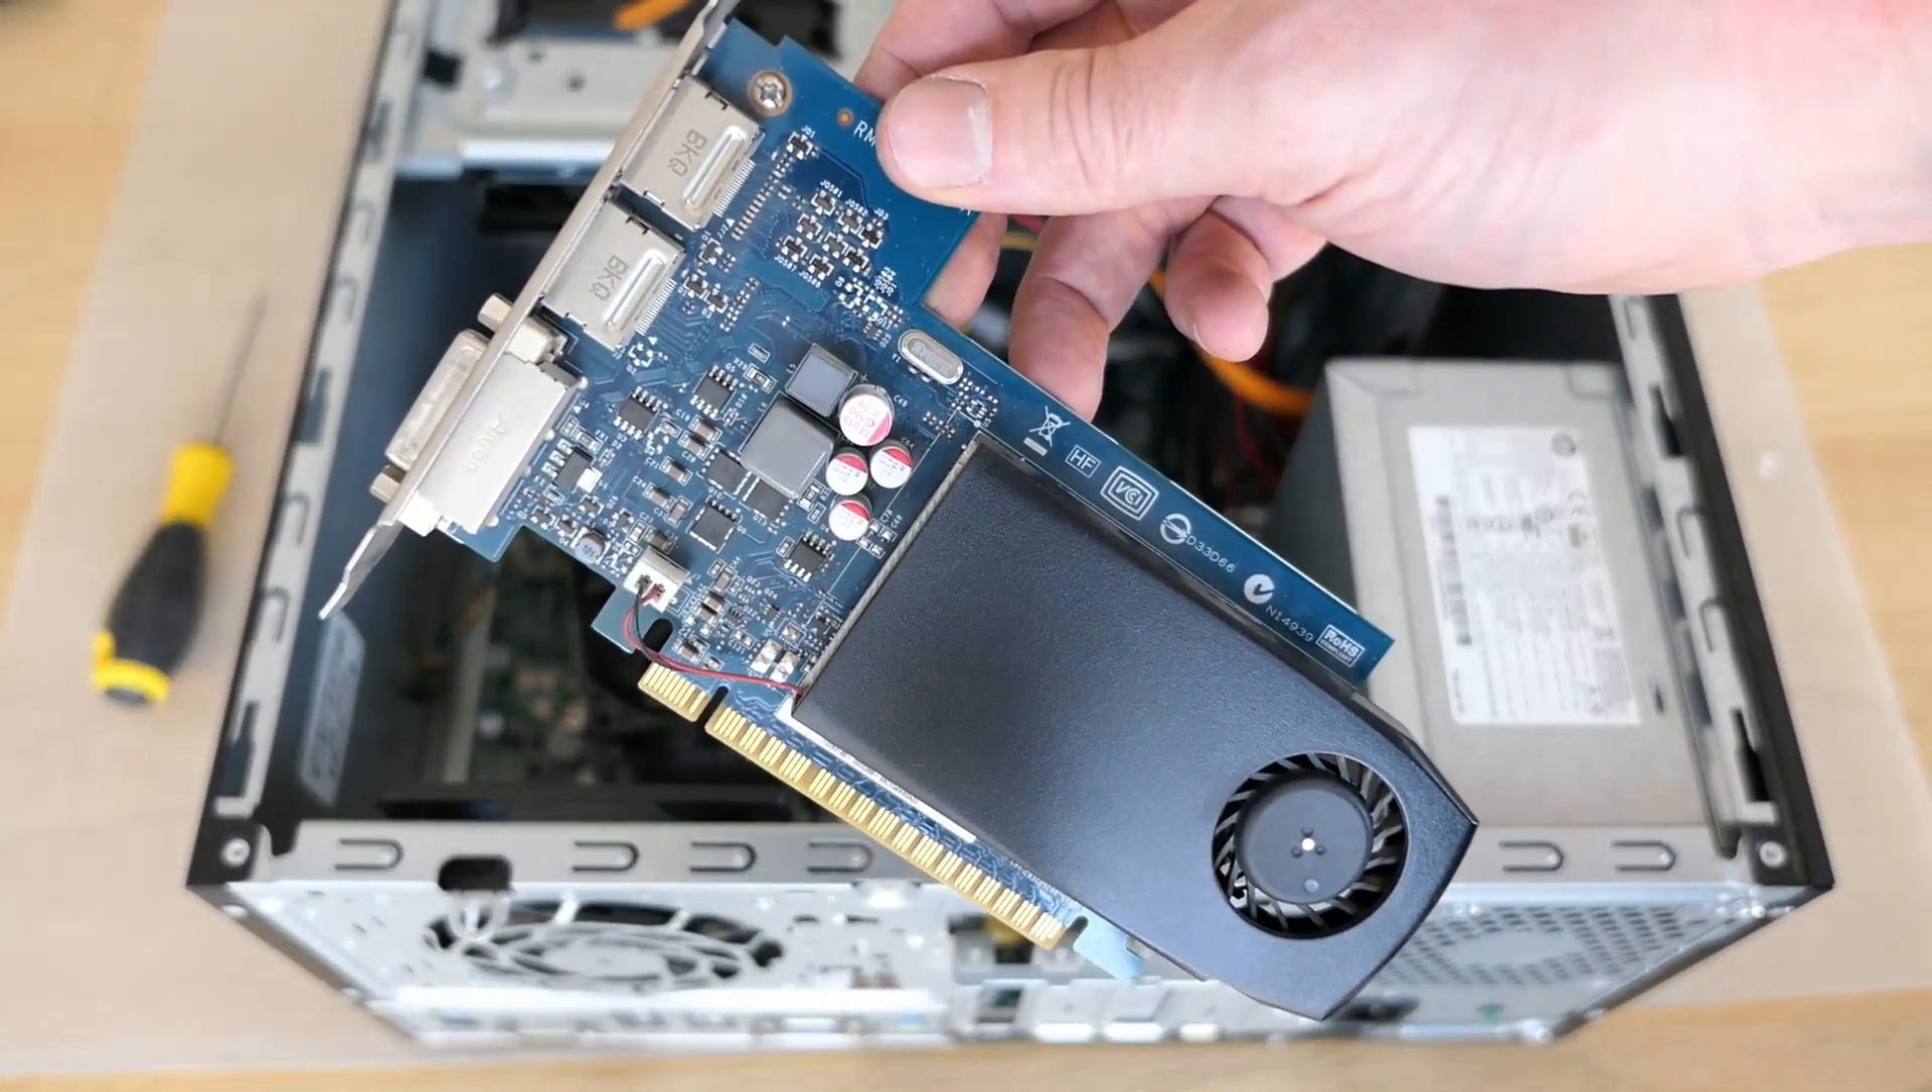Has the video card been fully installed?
No.